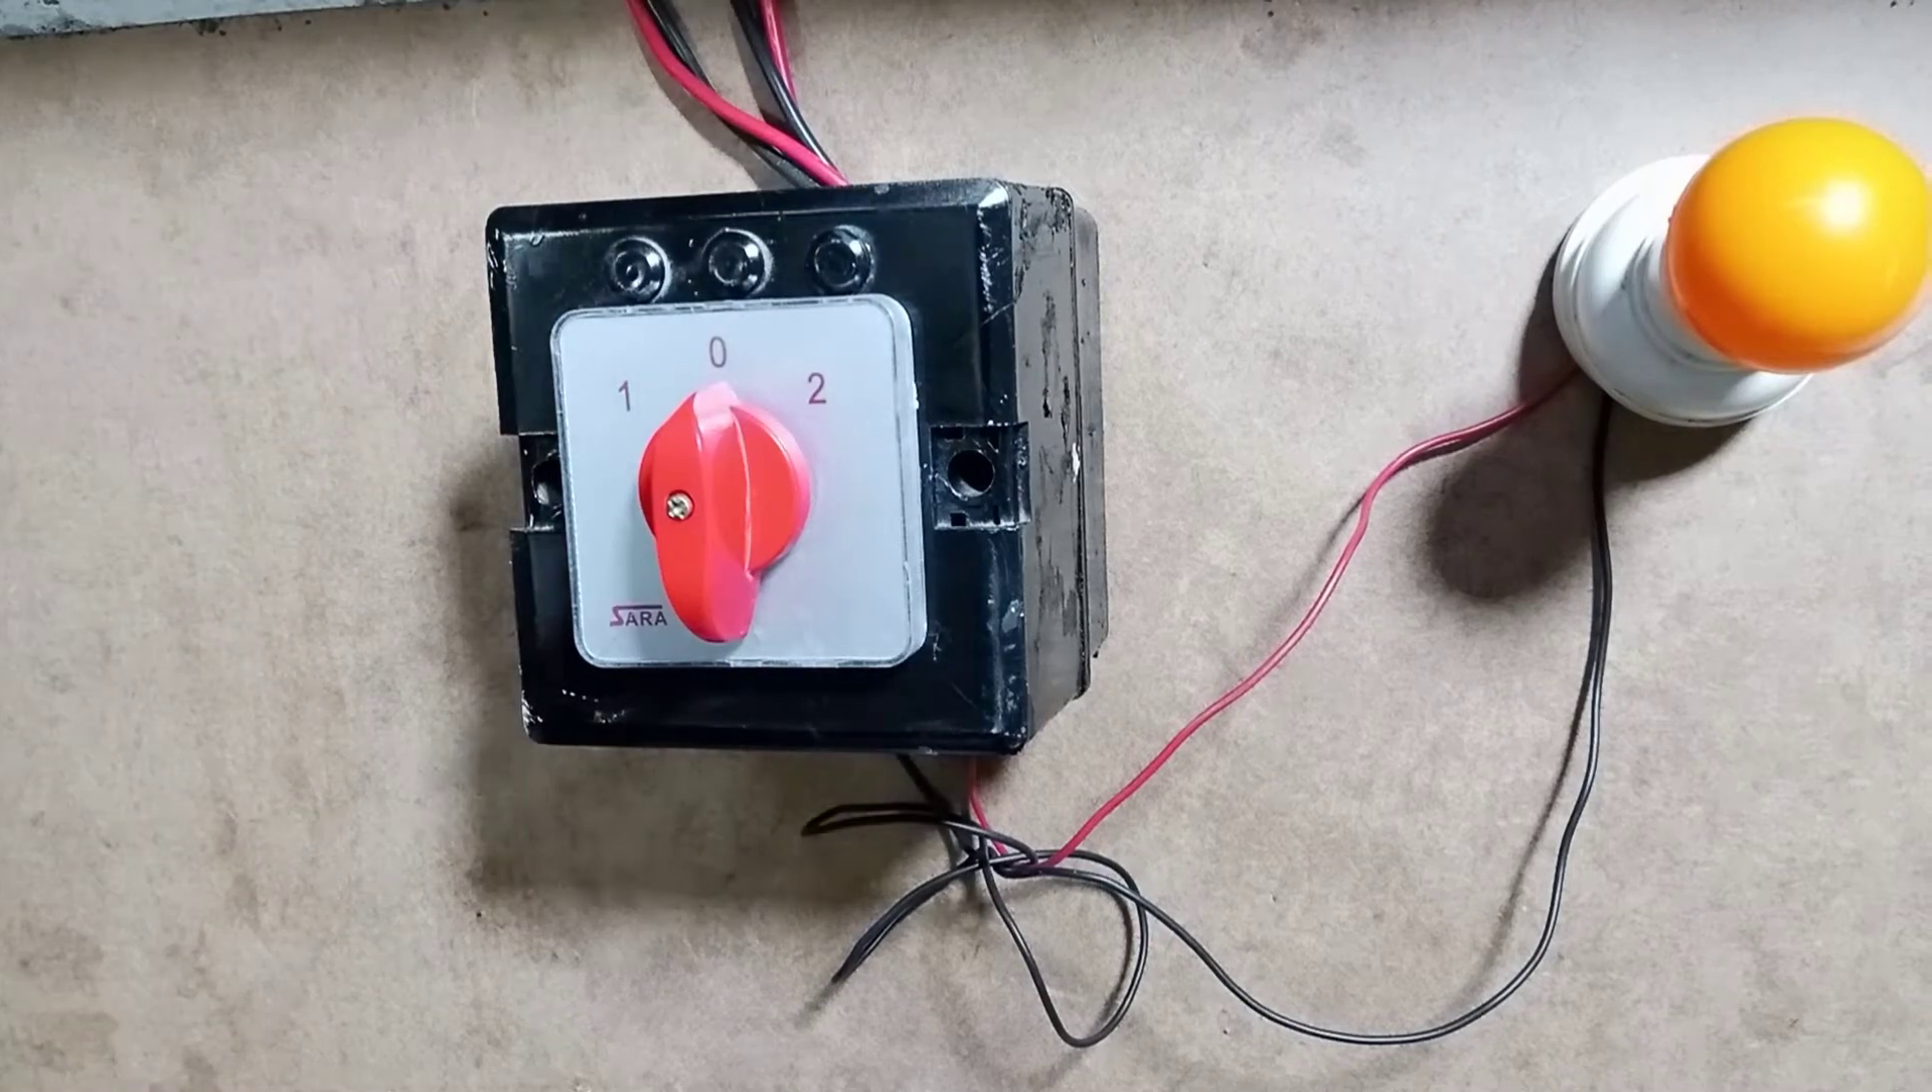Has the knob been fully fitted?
Yes.